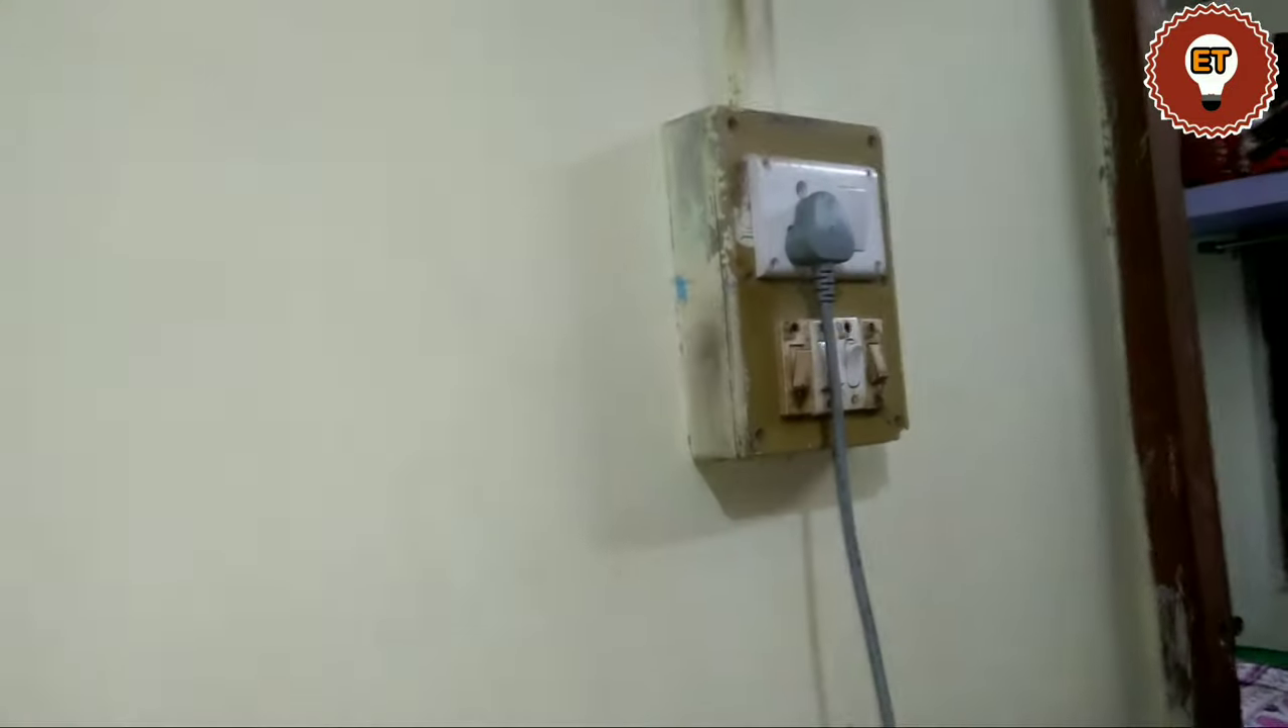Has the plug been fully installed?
Yes.